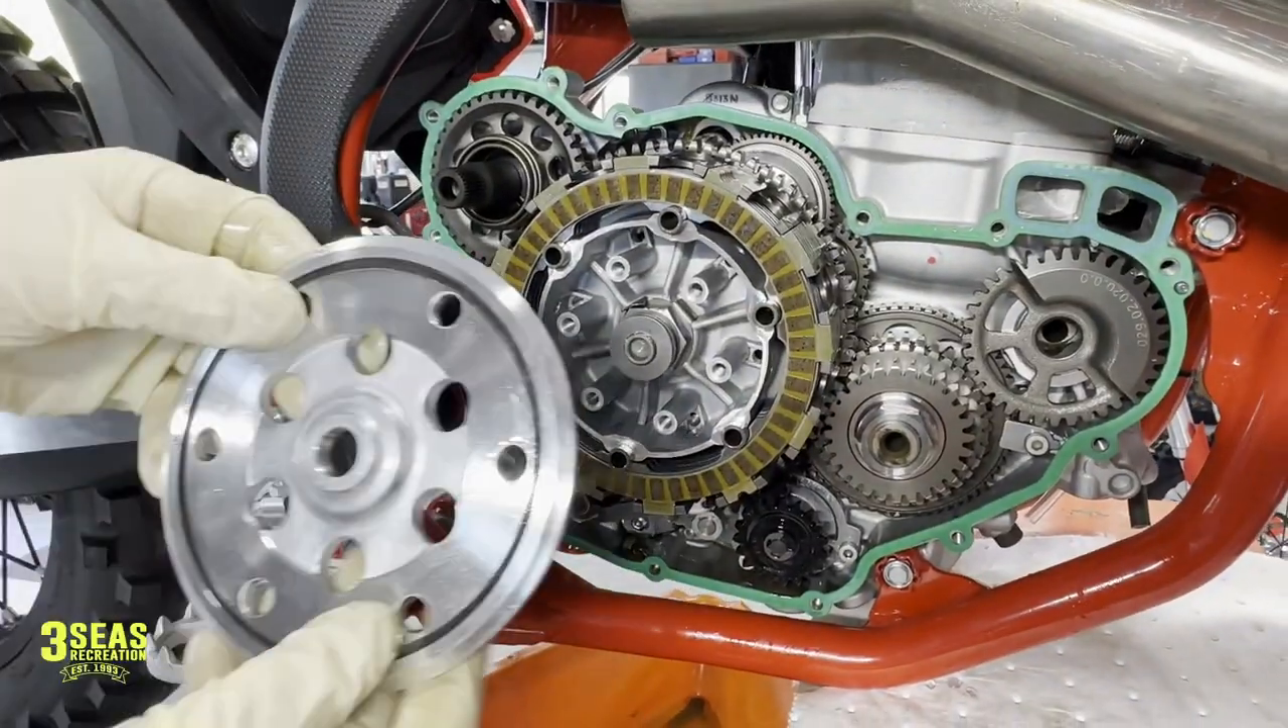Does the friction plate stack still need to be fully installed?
No.